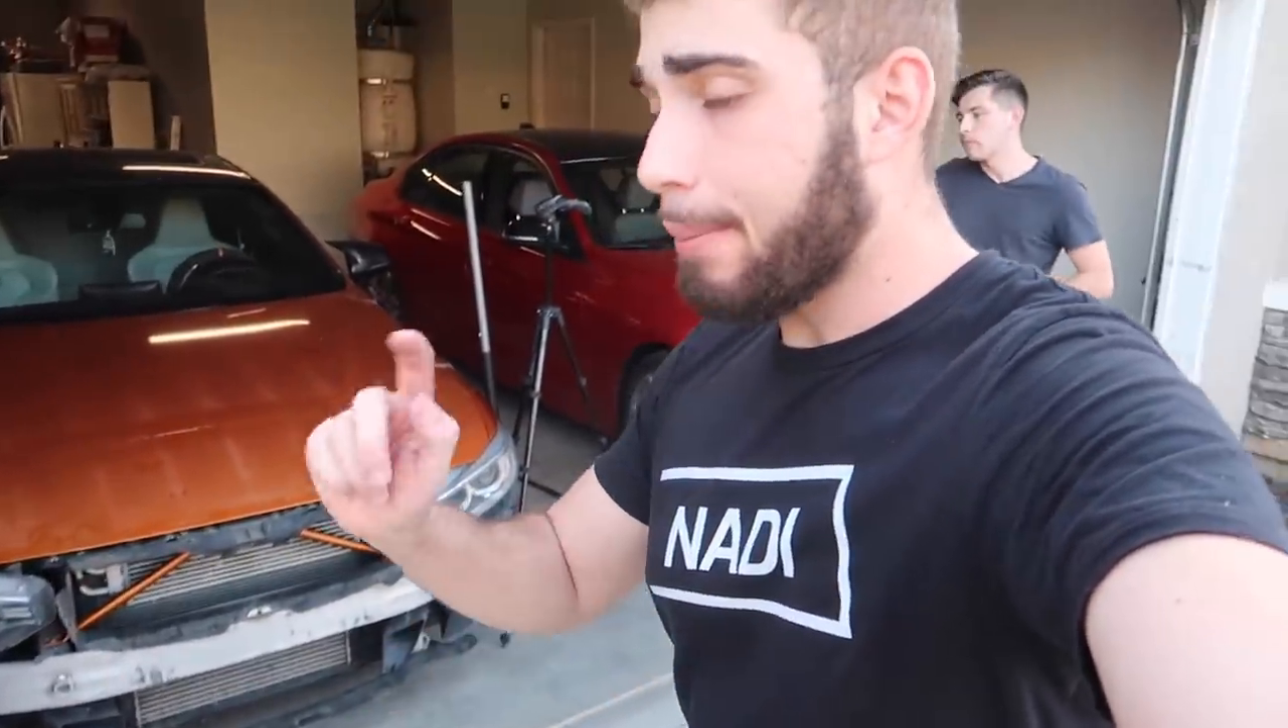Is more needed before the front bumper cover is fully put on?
Yes.